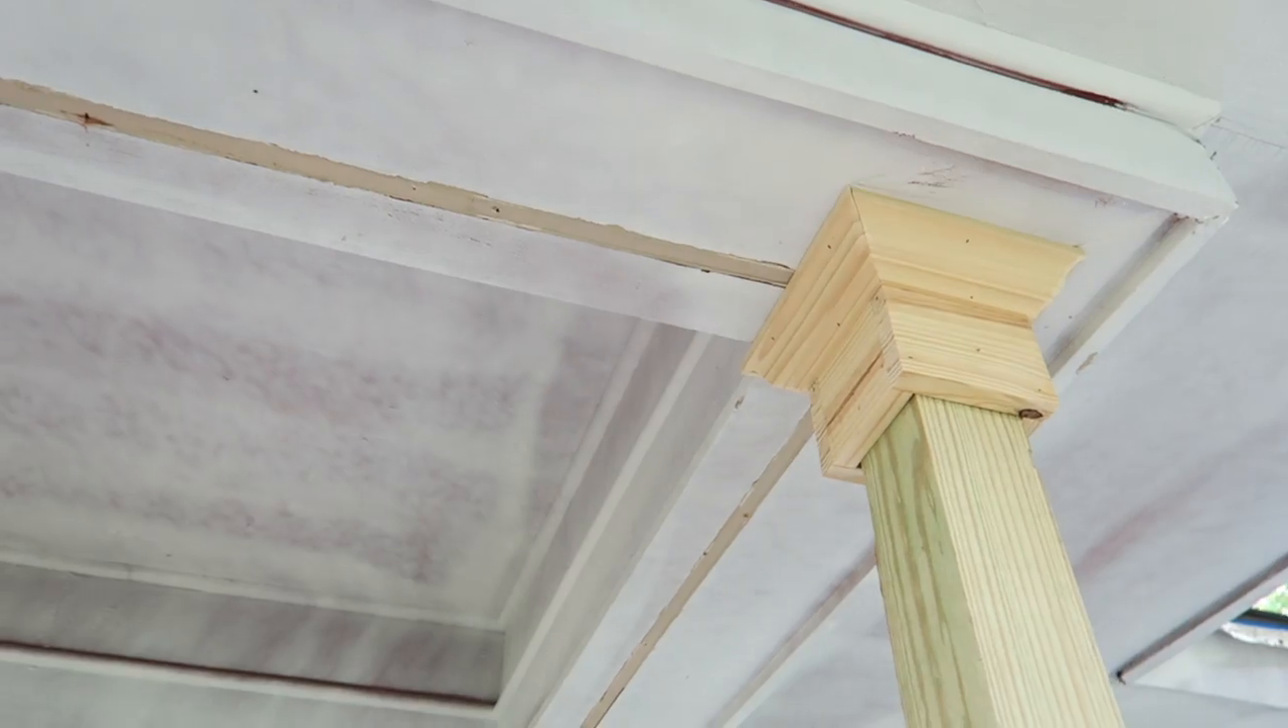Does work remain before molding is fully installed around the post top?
No.